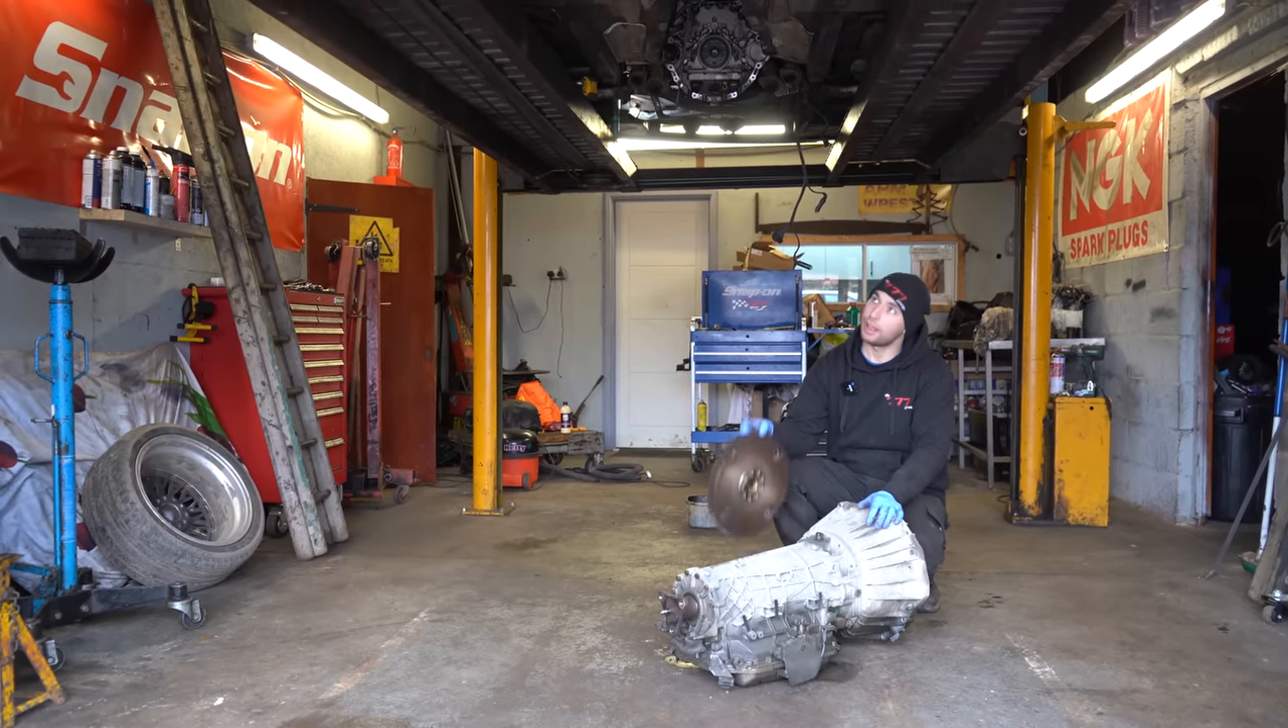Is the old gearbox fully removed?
Yes.